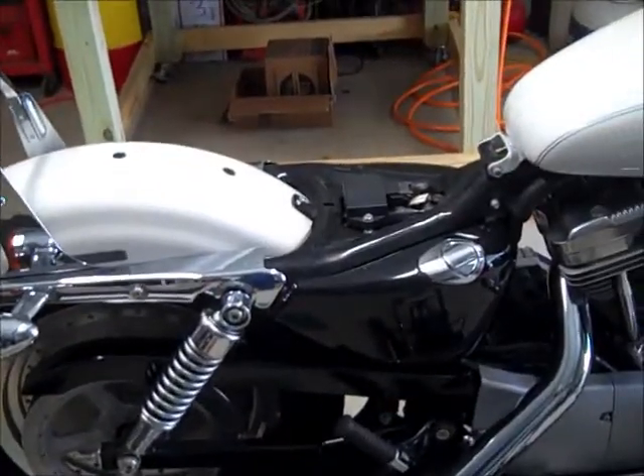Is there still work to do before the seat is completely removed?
No.